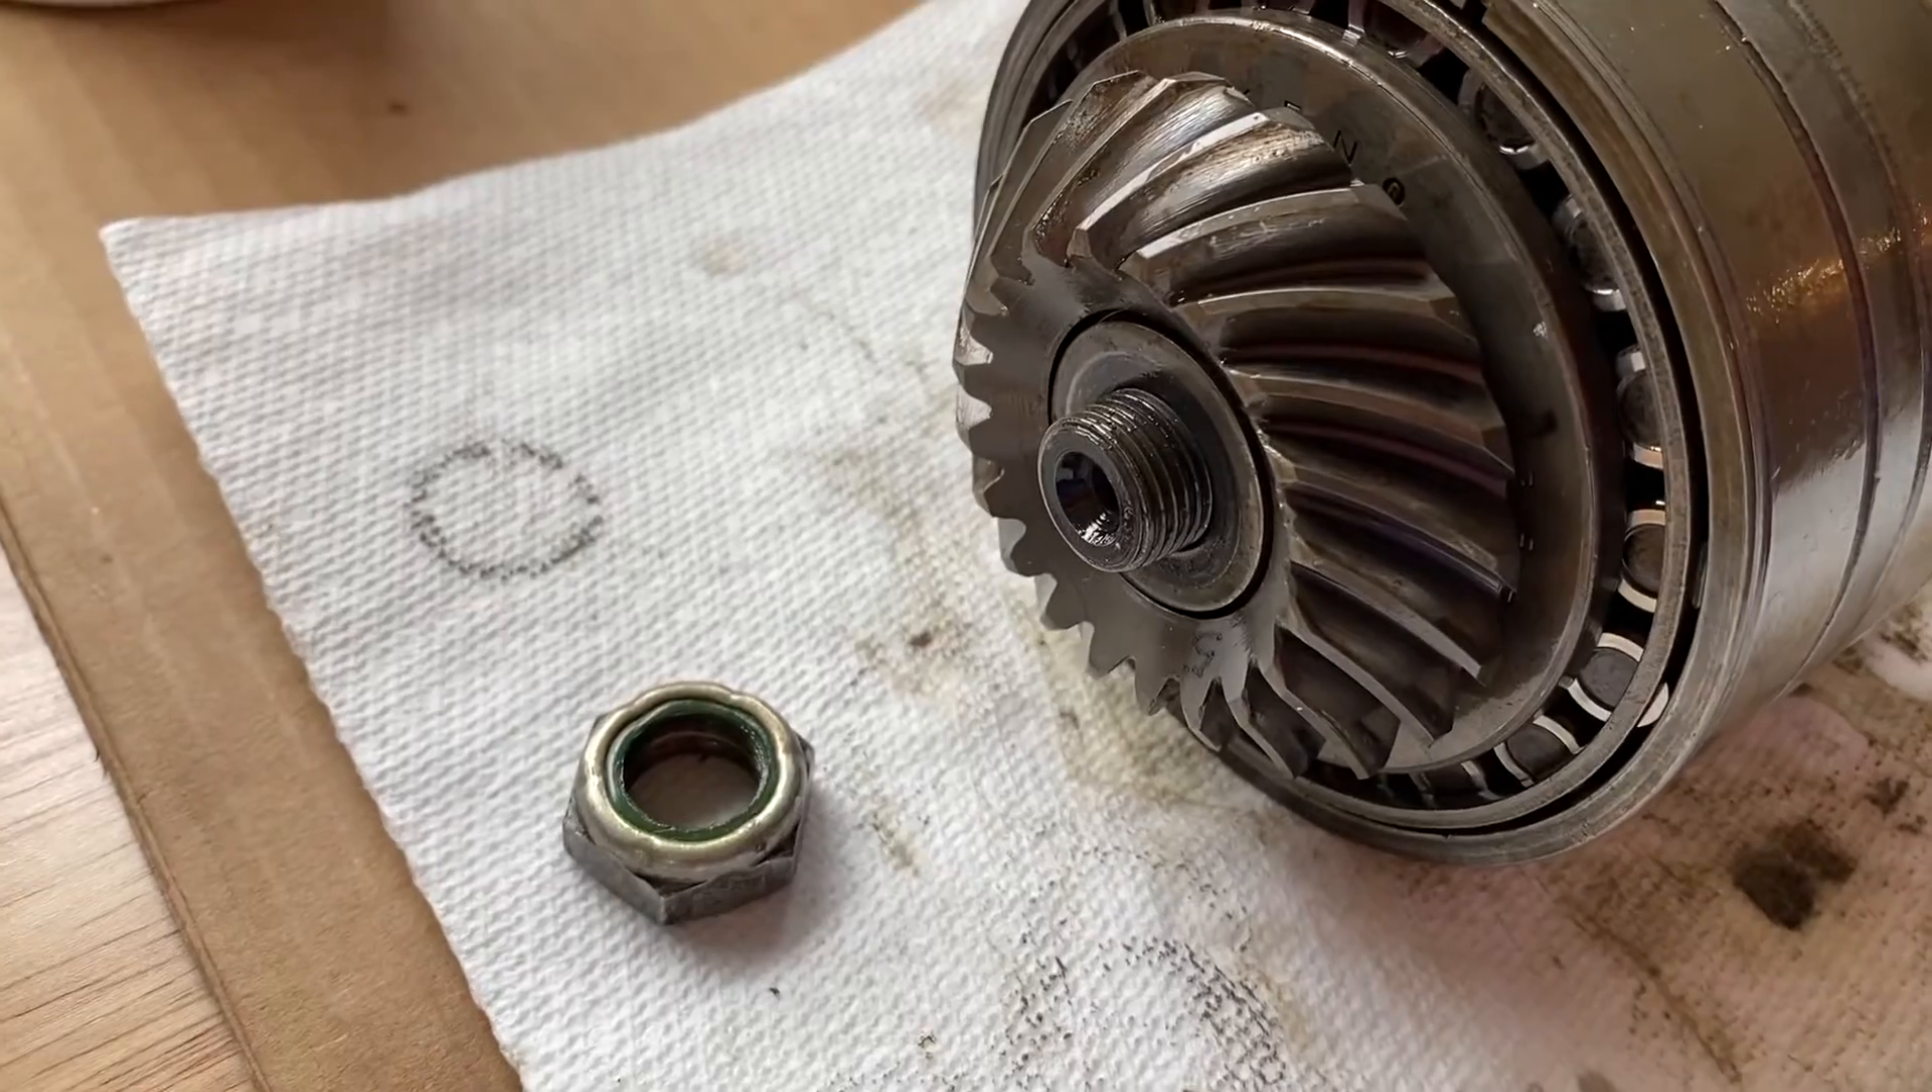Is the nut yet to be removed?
No.